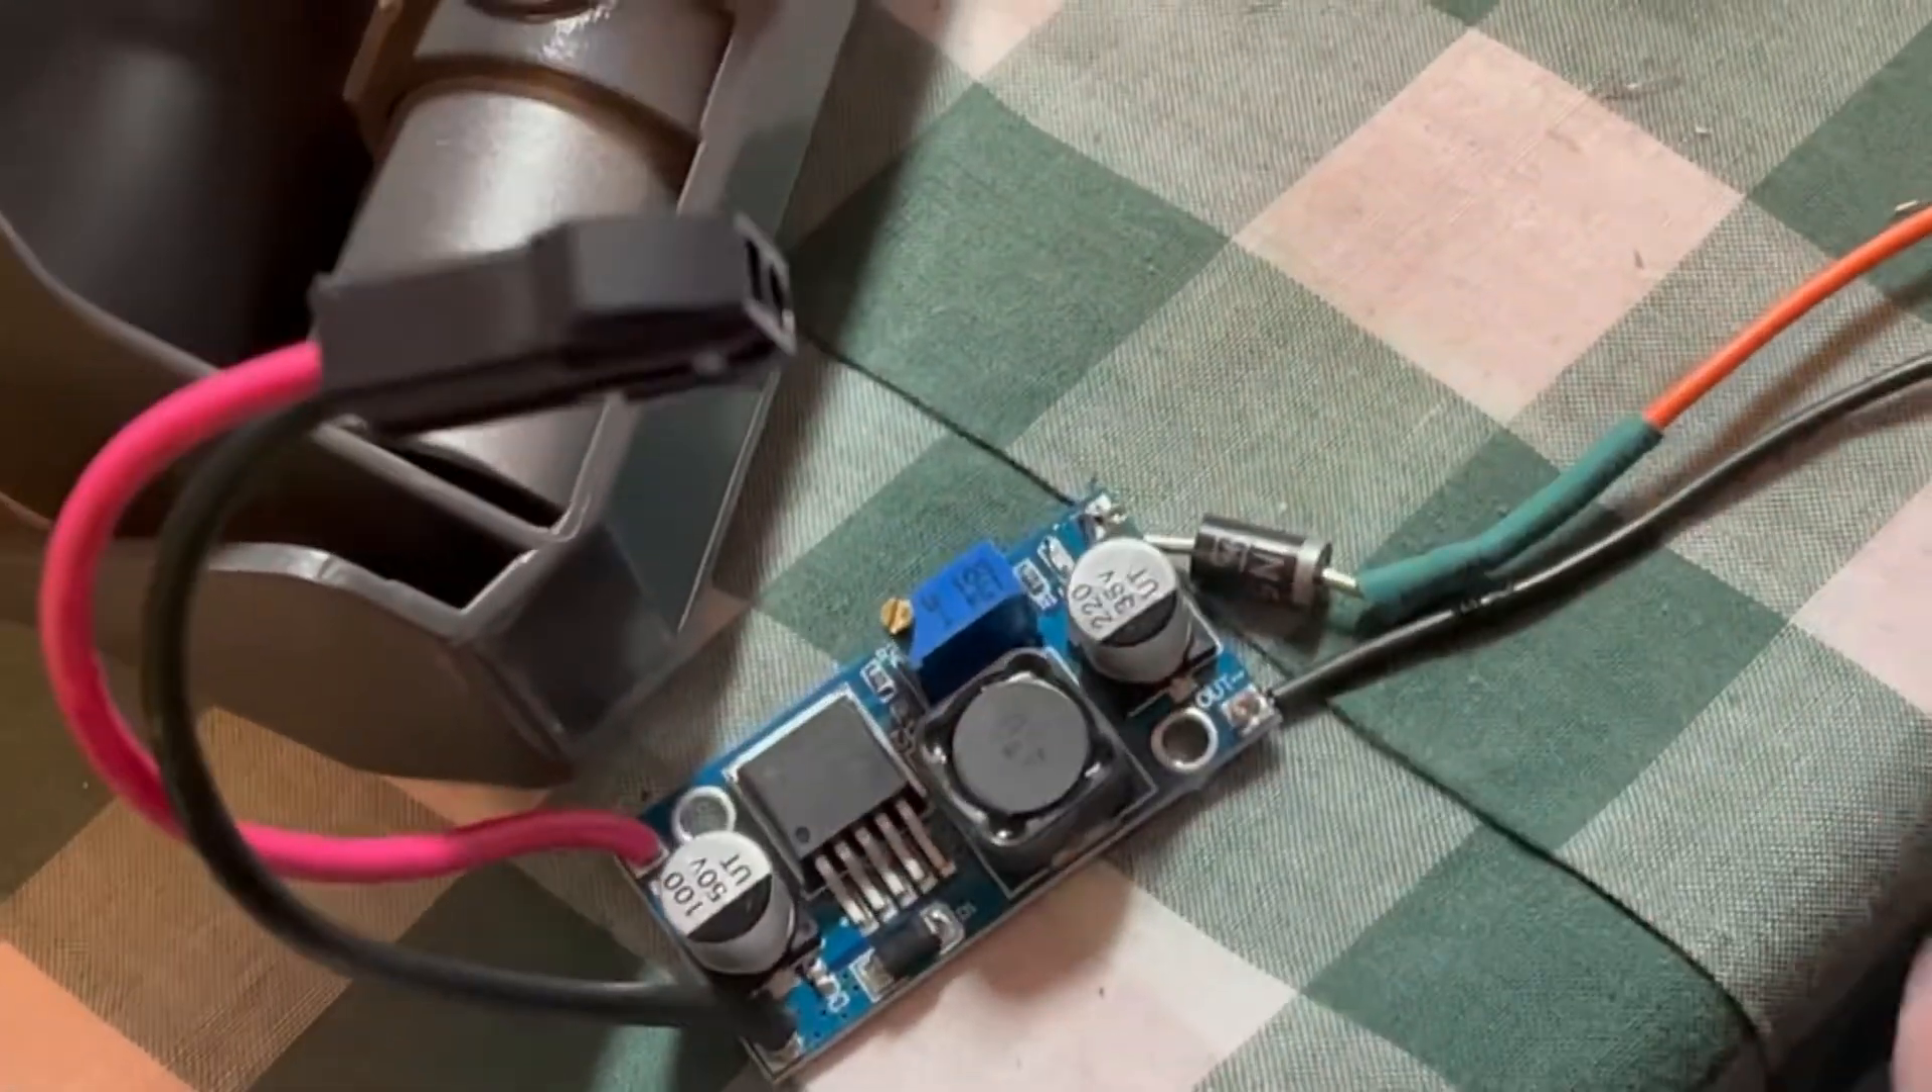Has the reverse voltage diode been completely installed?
Yes.